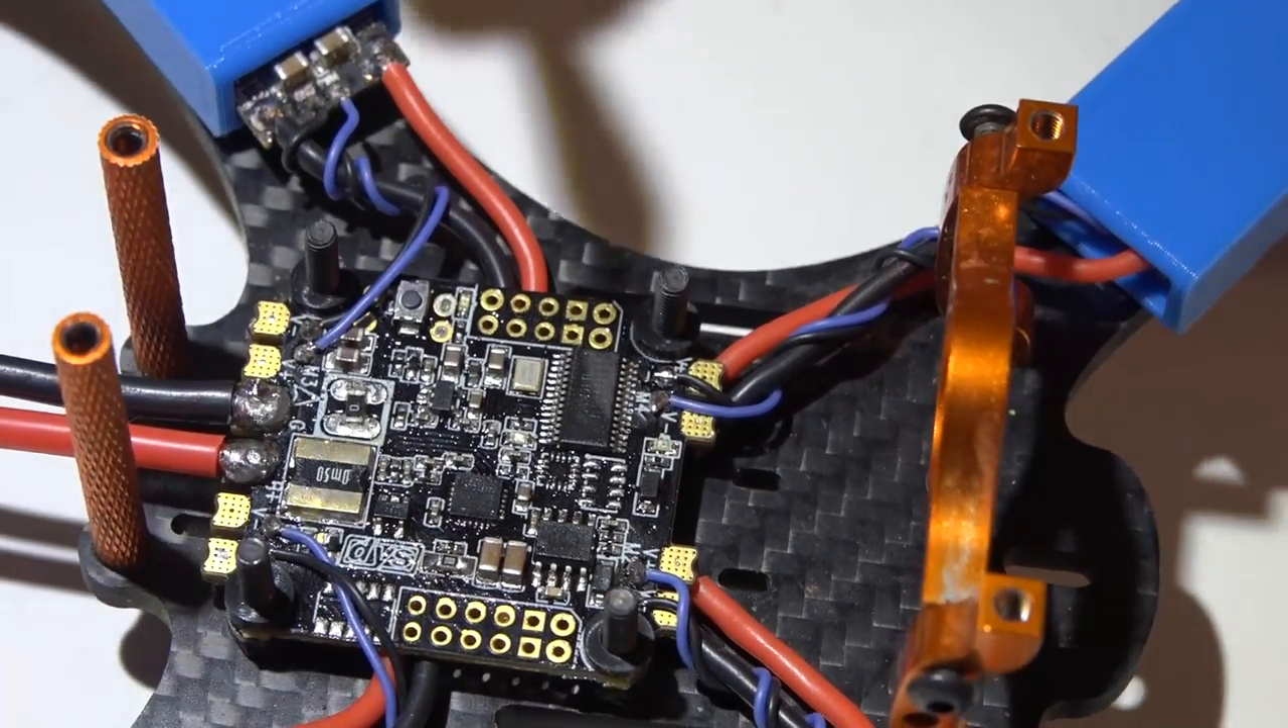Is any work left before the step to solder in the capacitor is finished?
Yes.